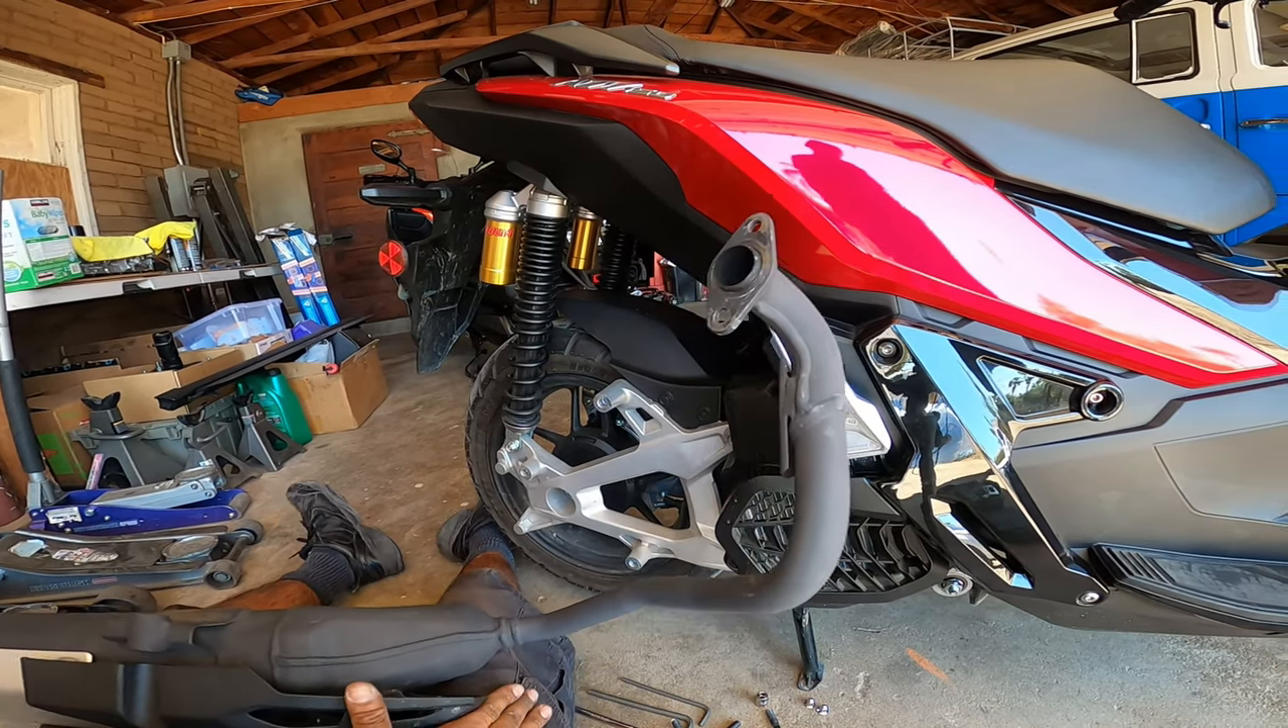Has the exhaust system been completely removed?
Yes.